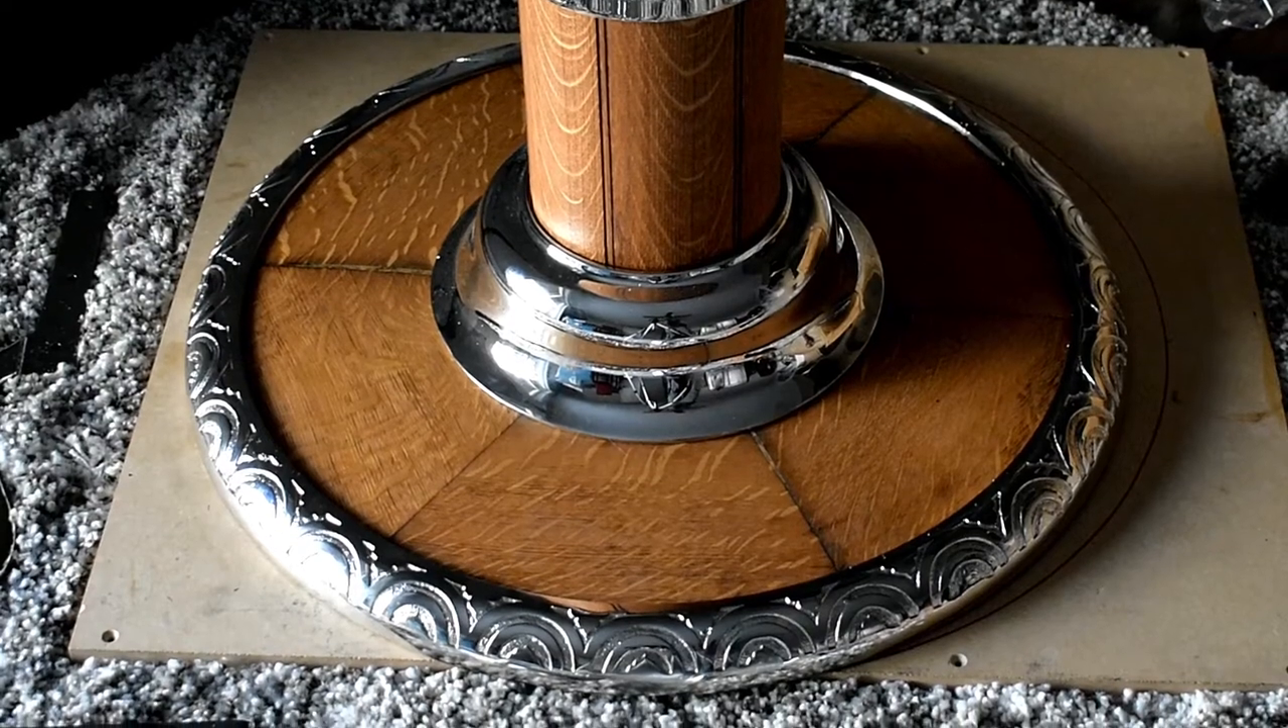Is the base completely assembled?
Yes.